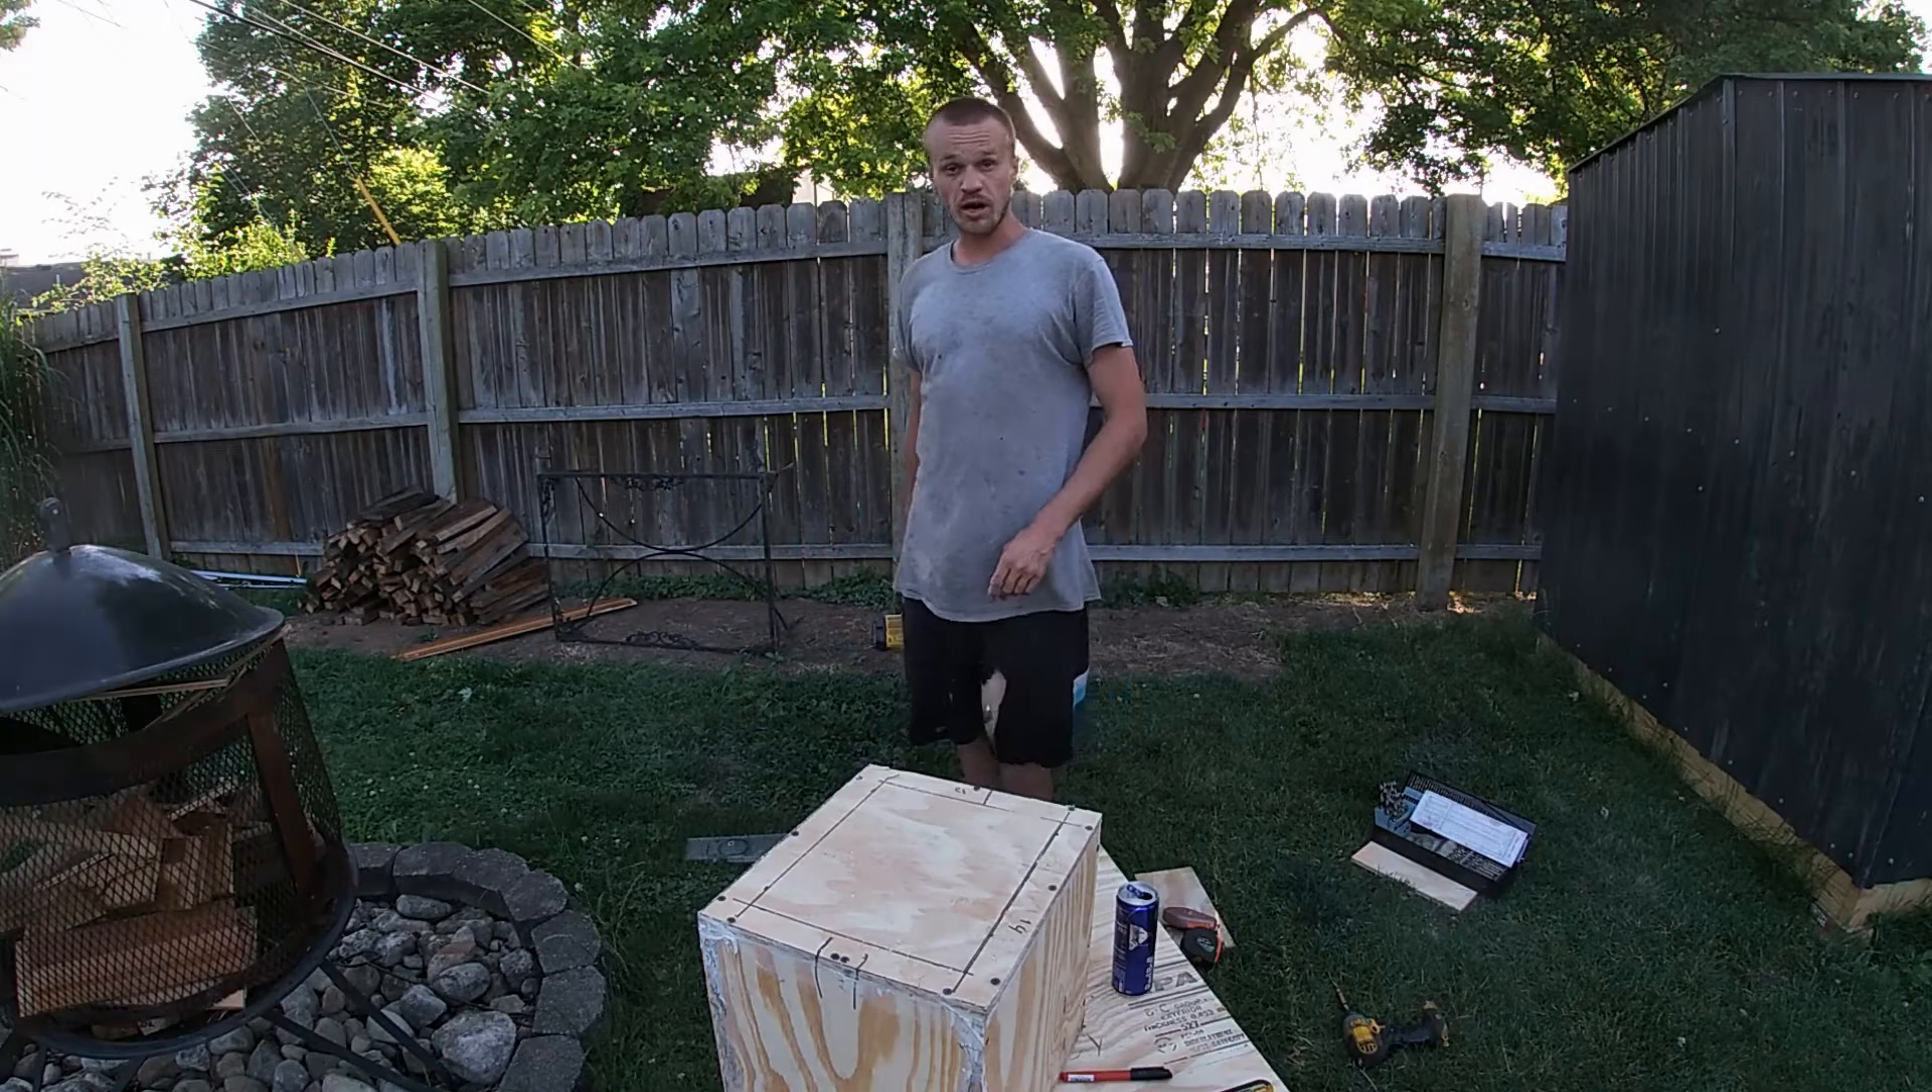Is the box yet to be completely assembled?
No.